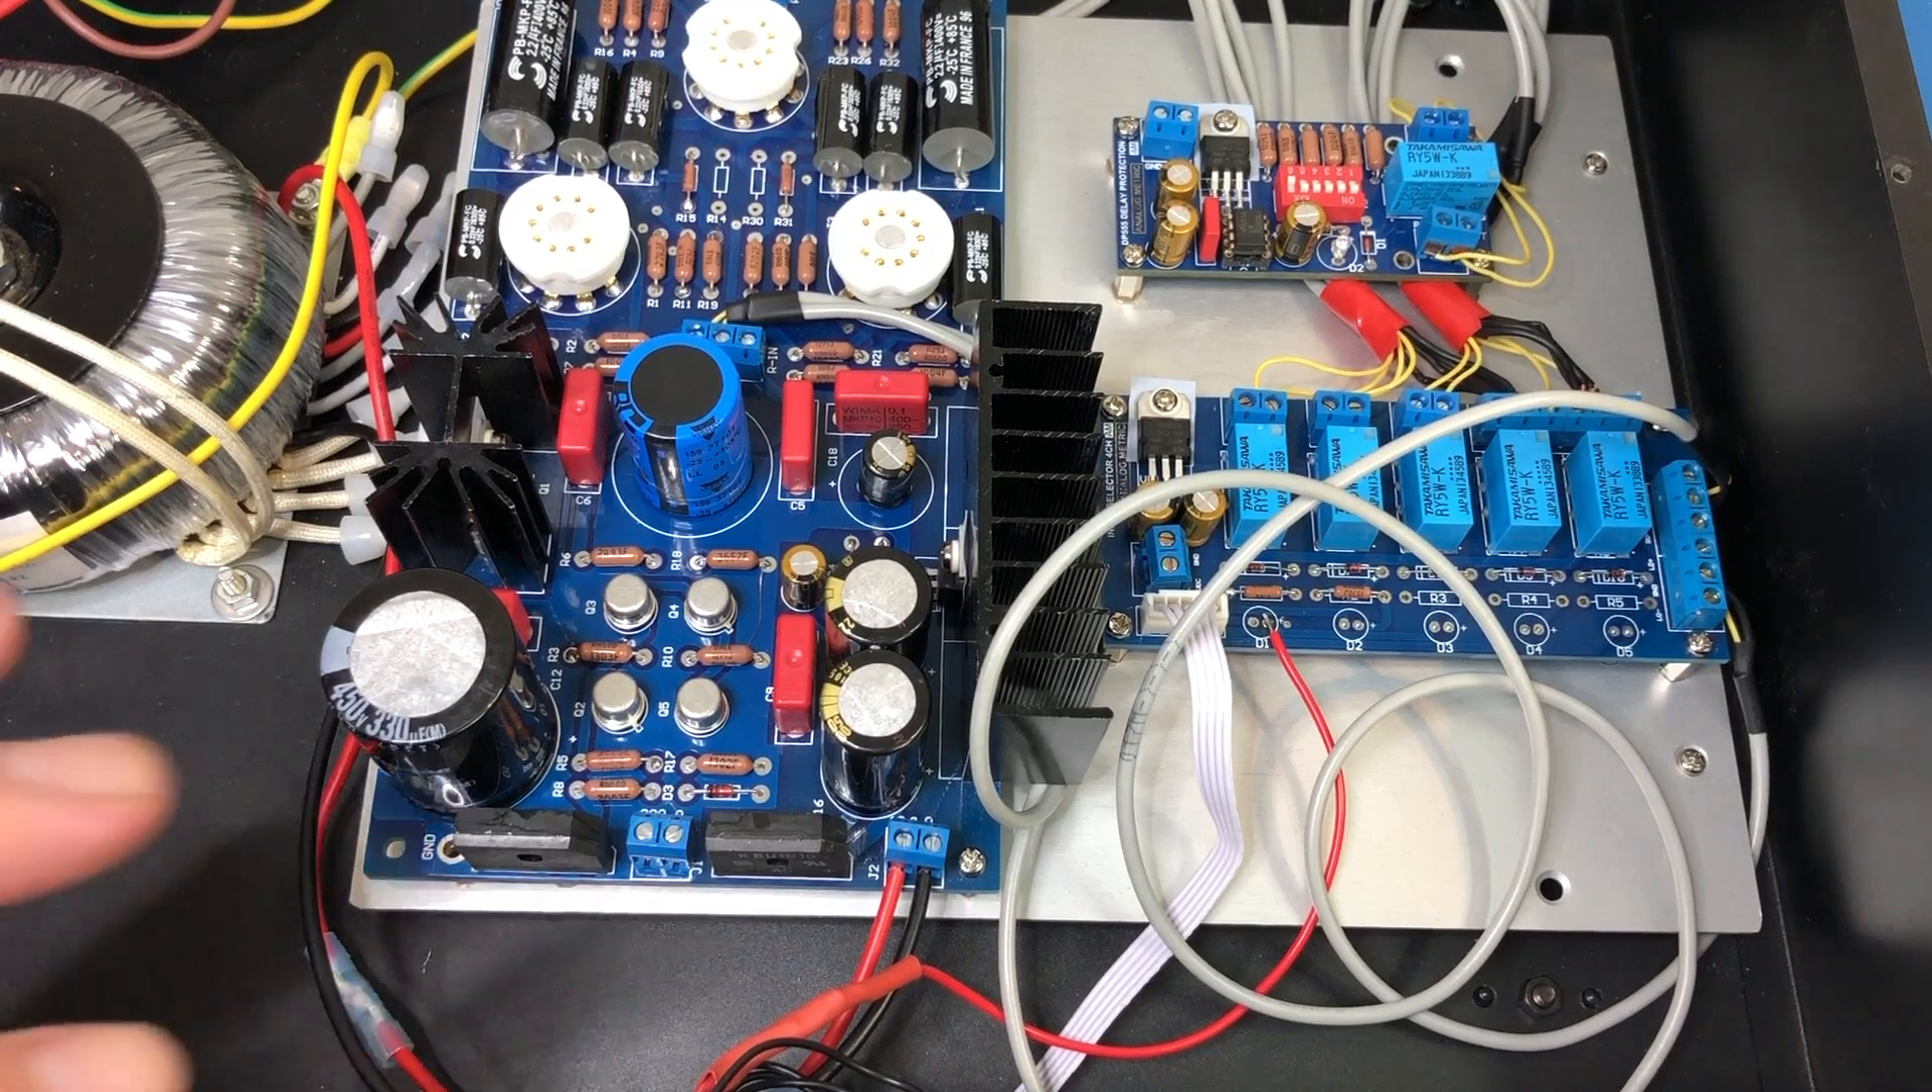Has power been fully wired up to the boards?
No.